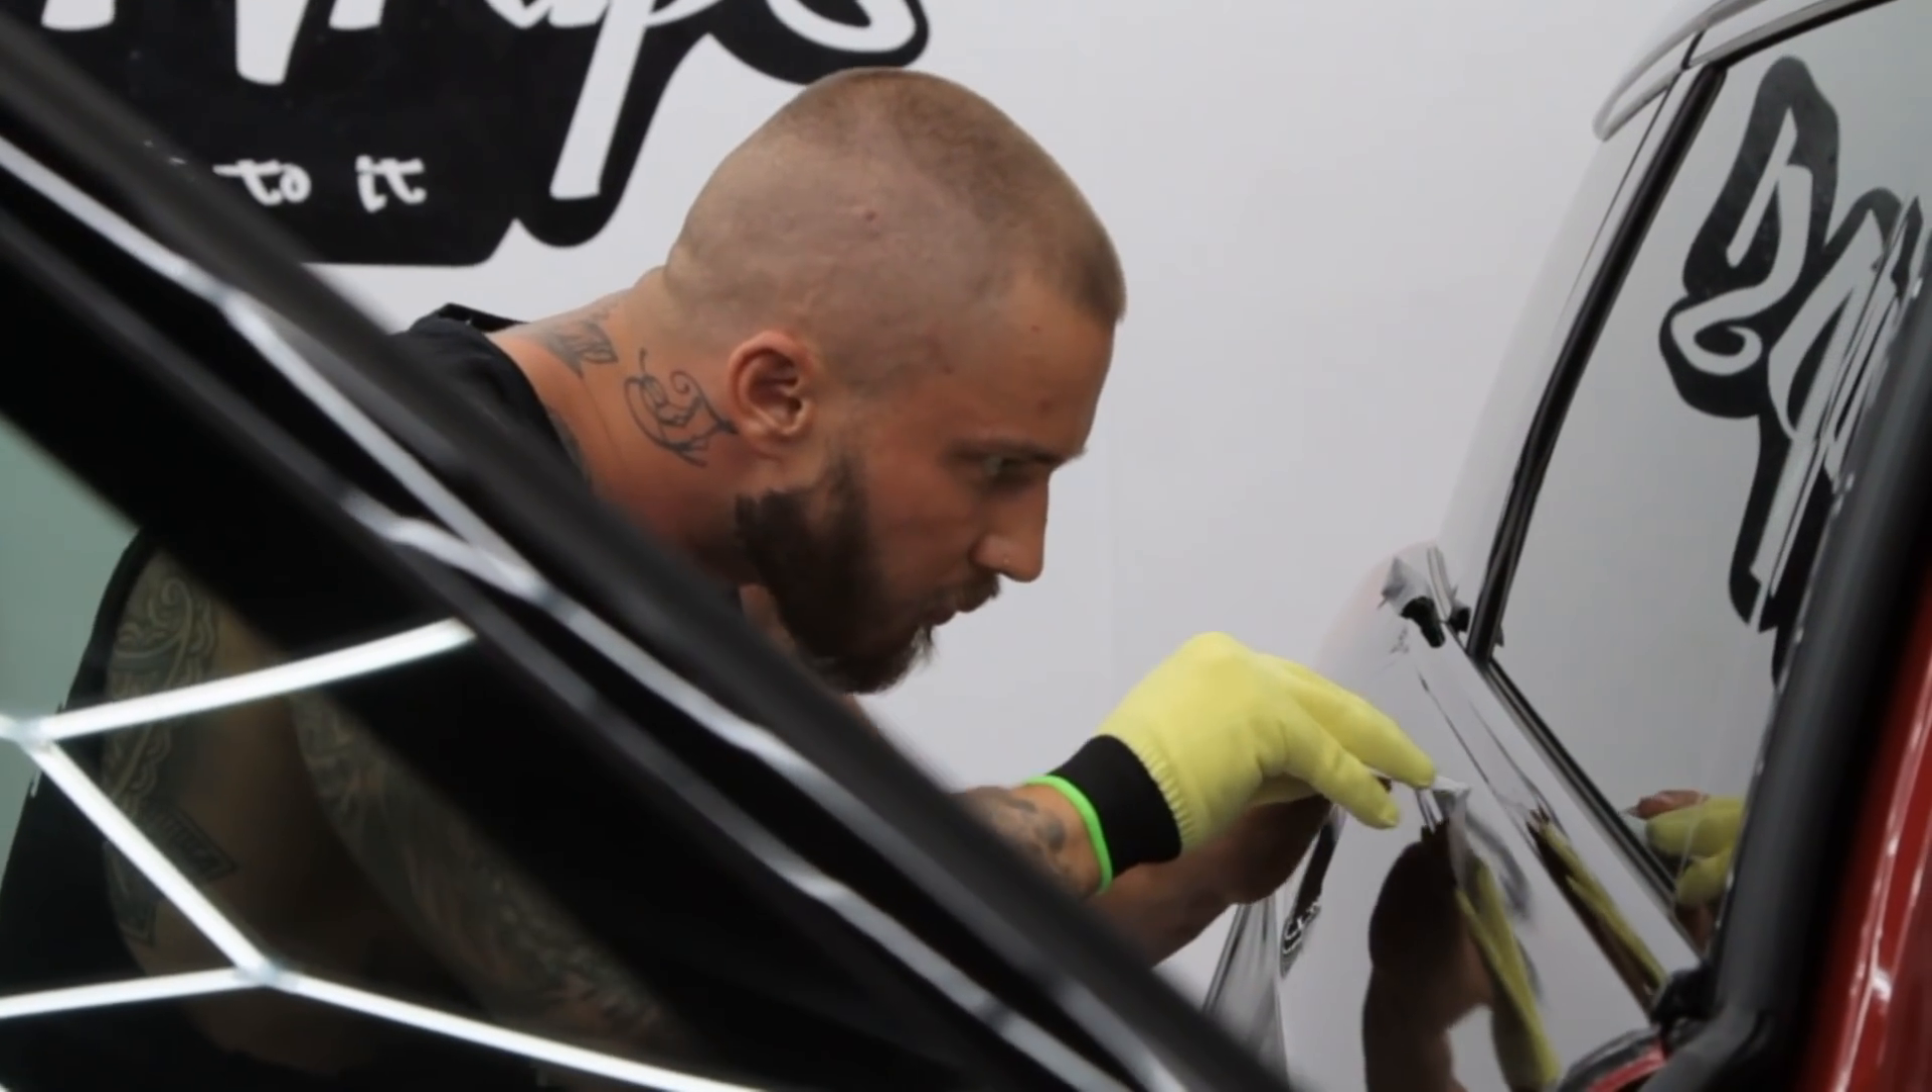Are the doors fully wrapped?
No.